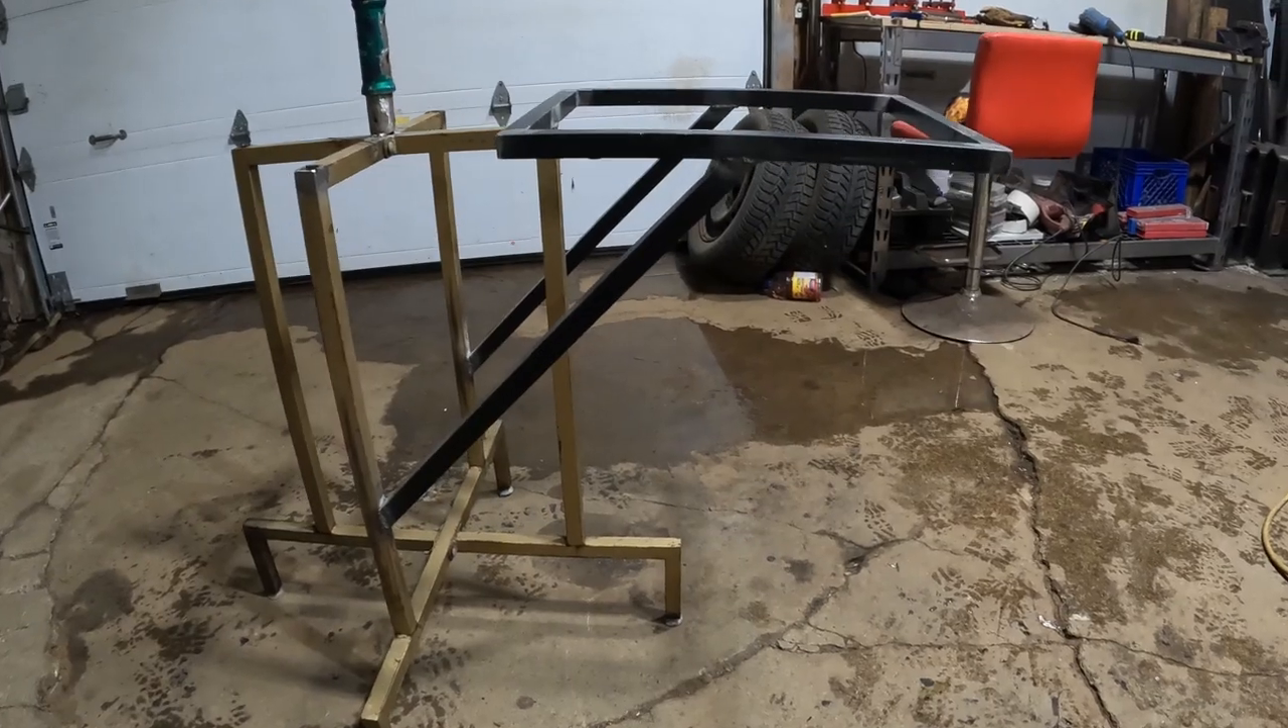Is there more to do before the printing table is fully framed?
No.